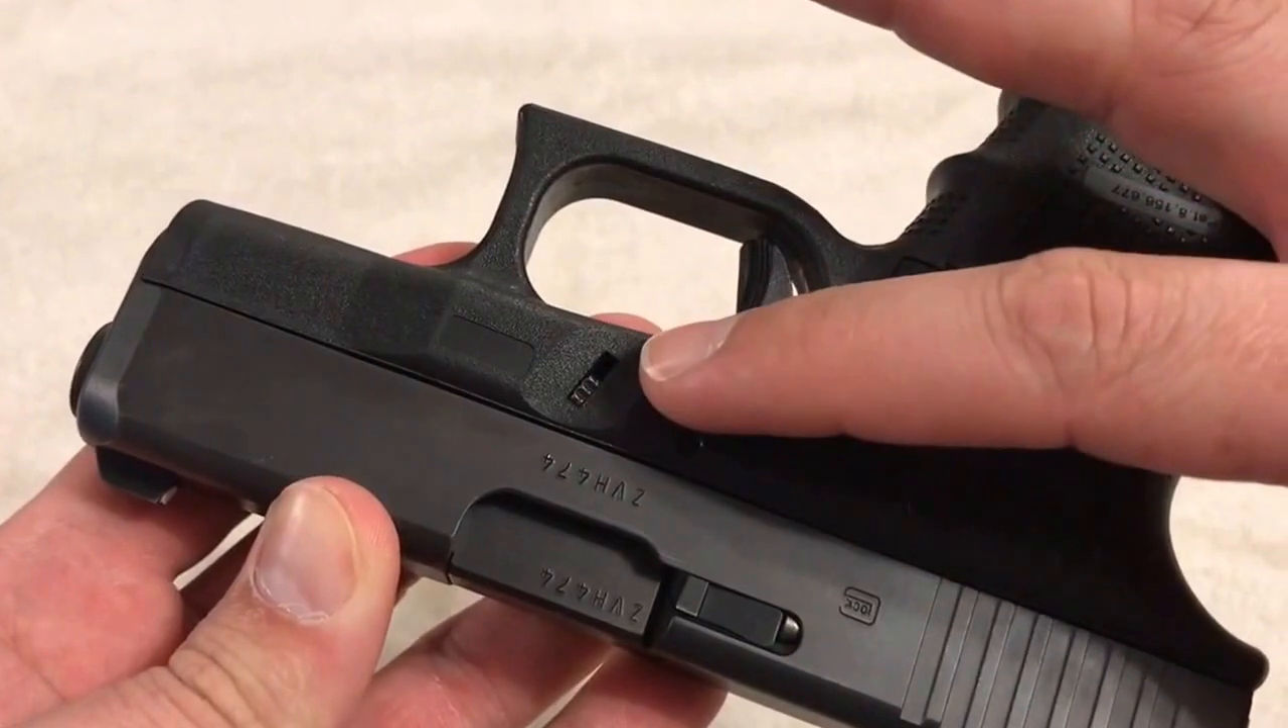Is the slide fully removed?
No.